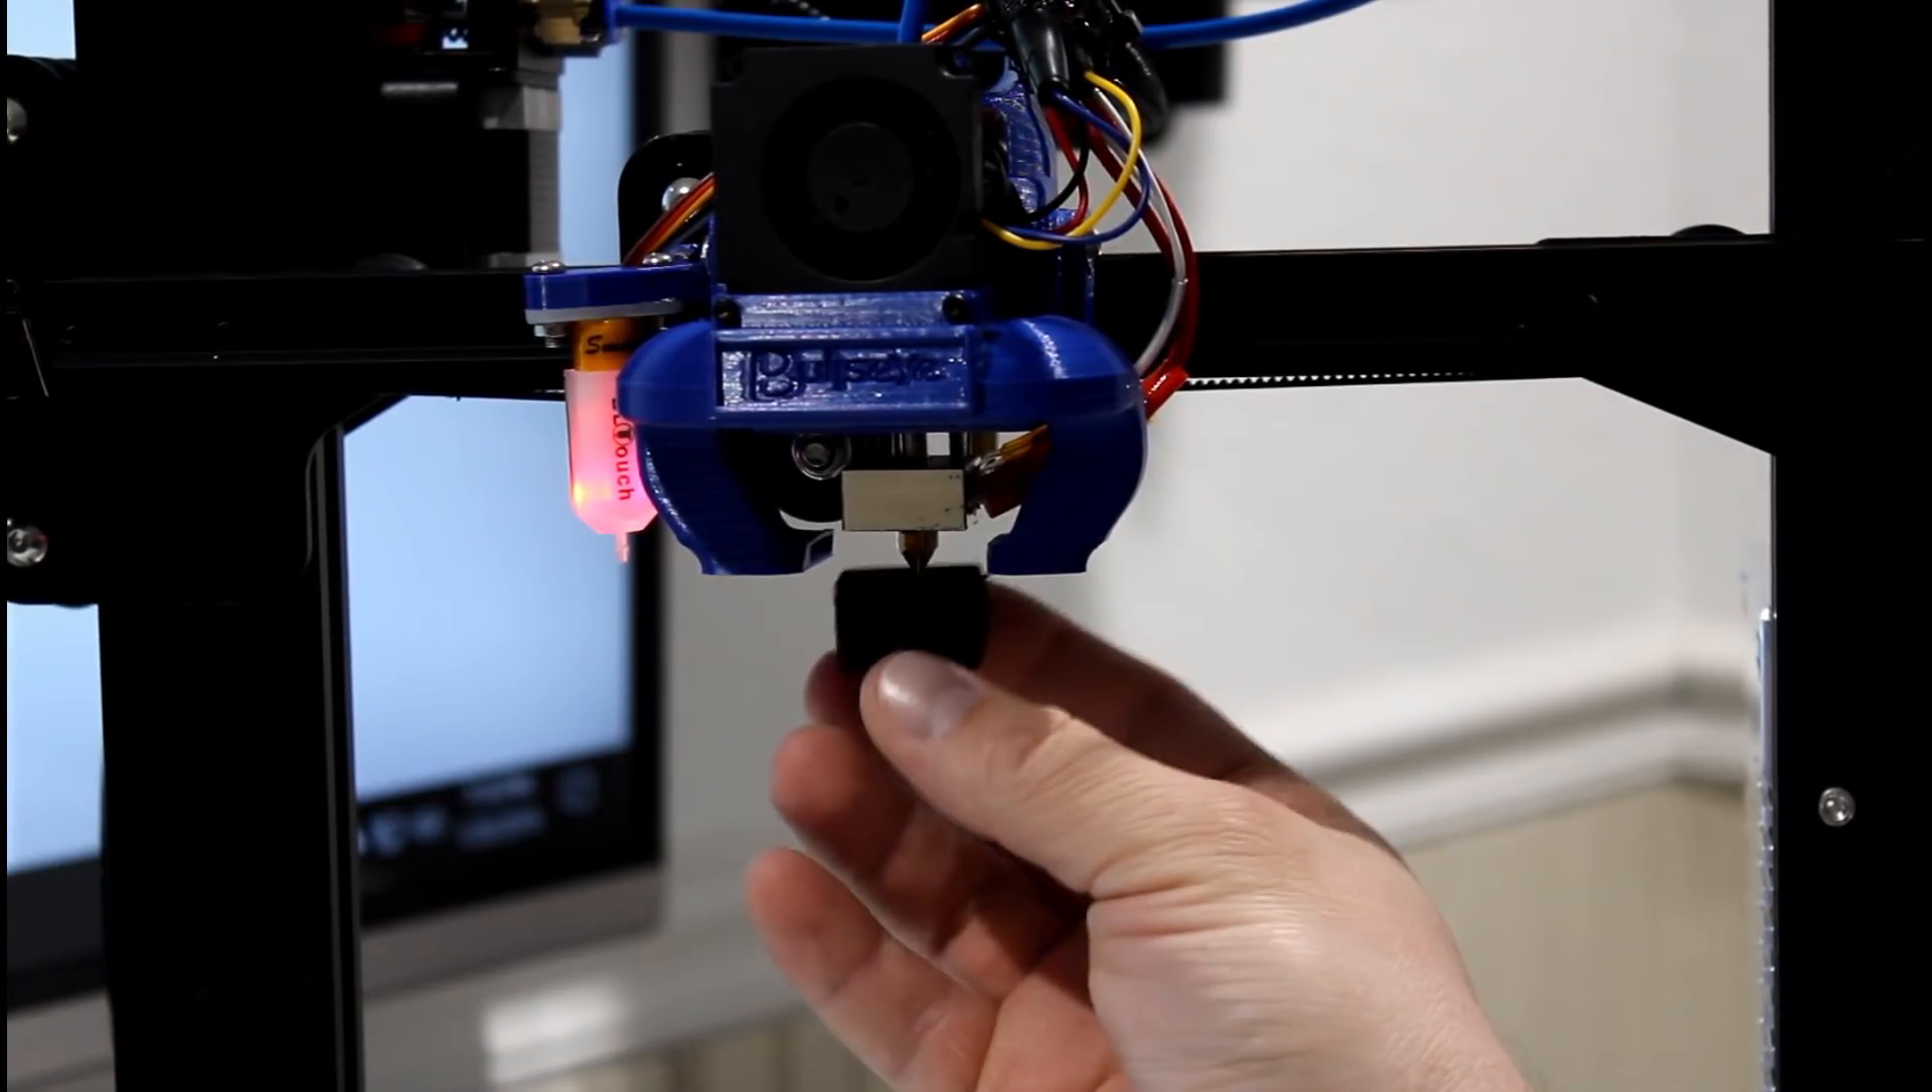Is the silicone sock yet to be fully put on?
Yes.